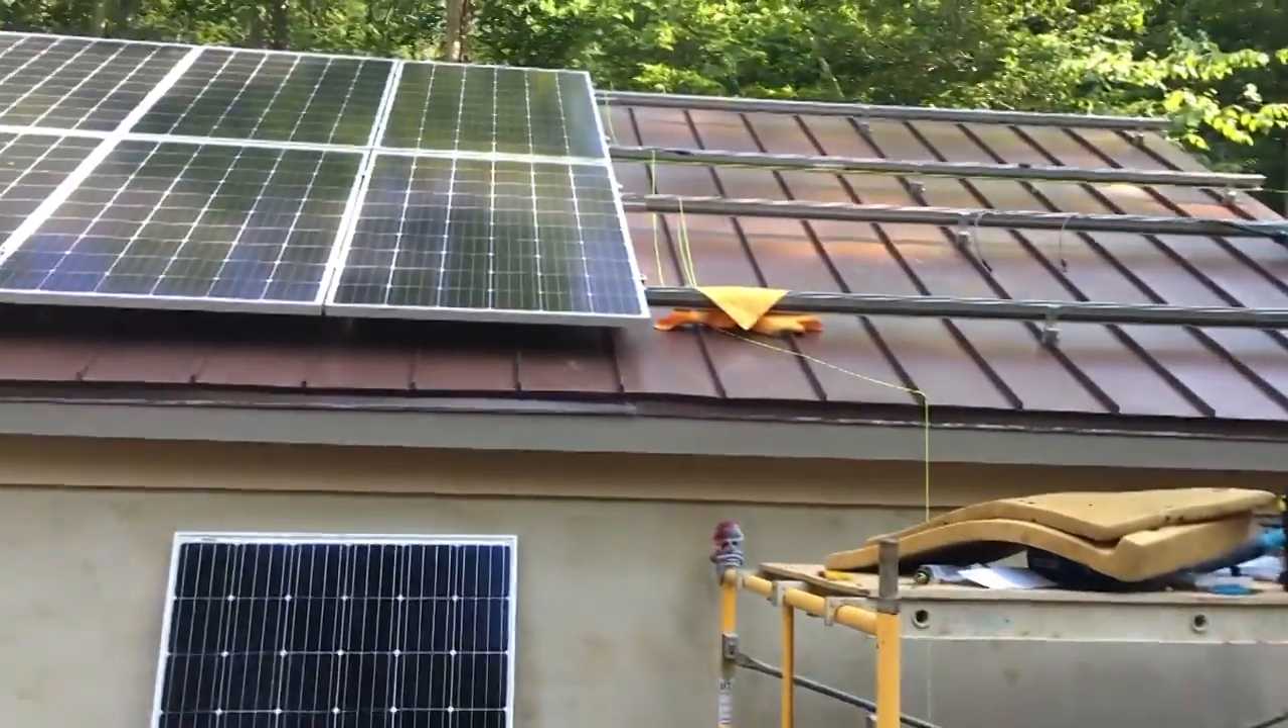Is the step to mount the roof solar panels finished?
No.